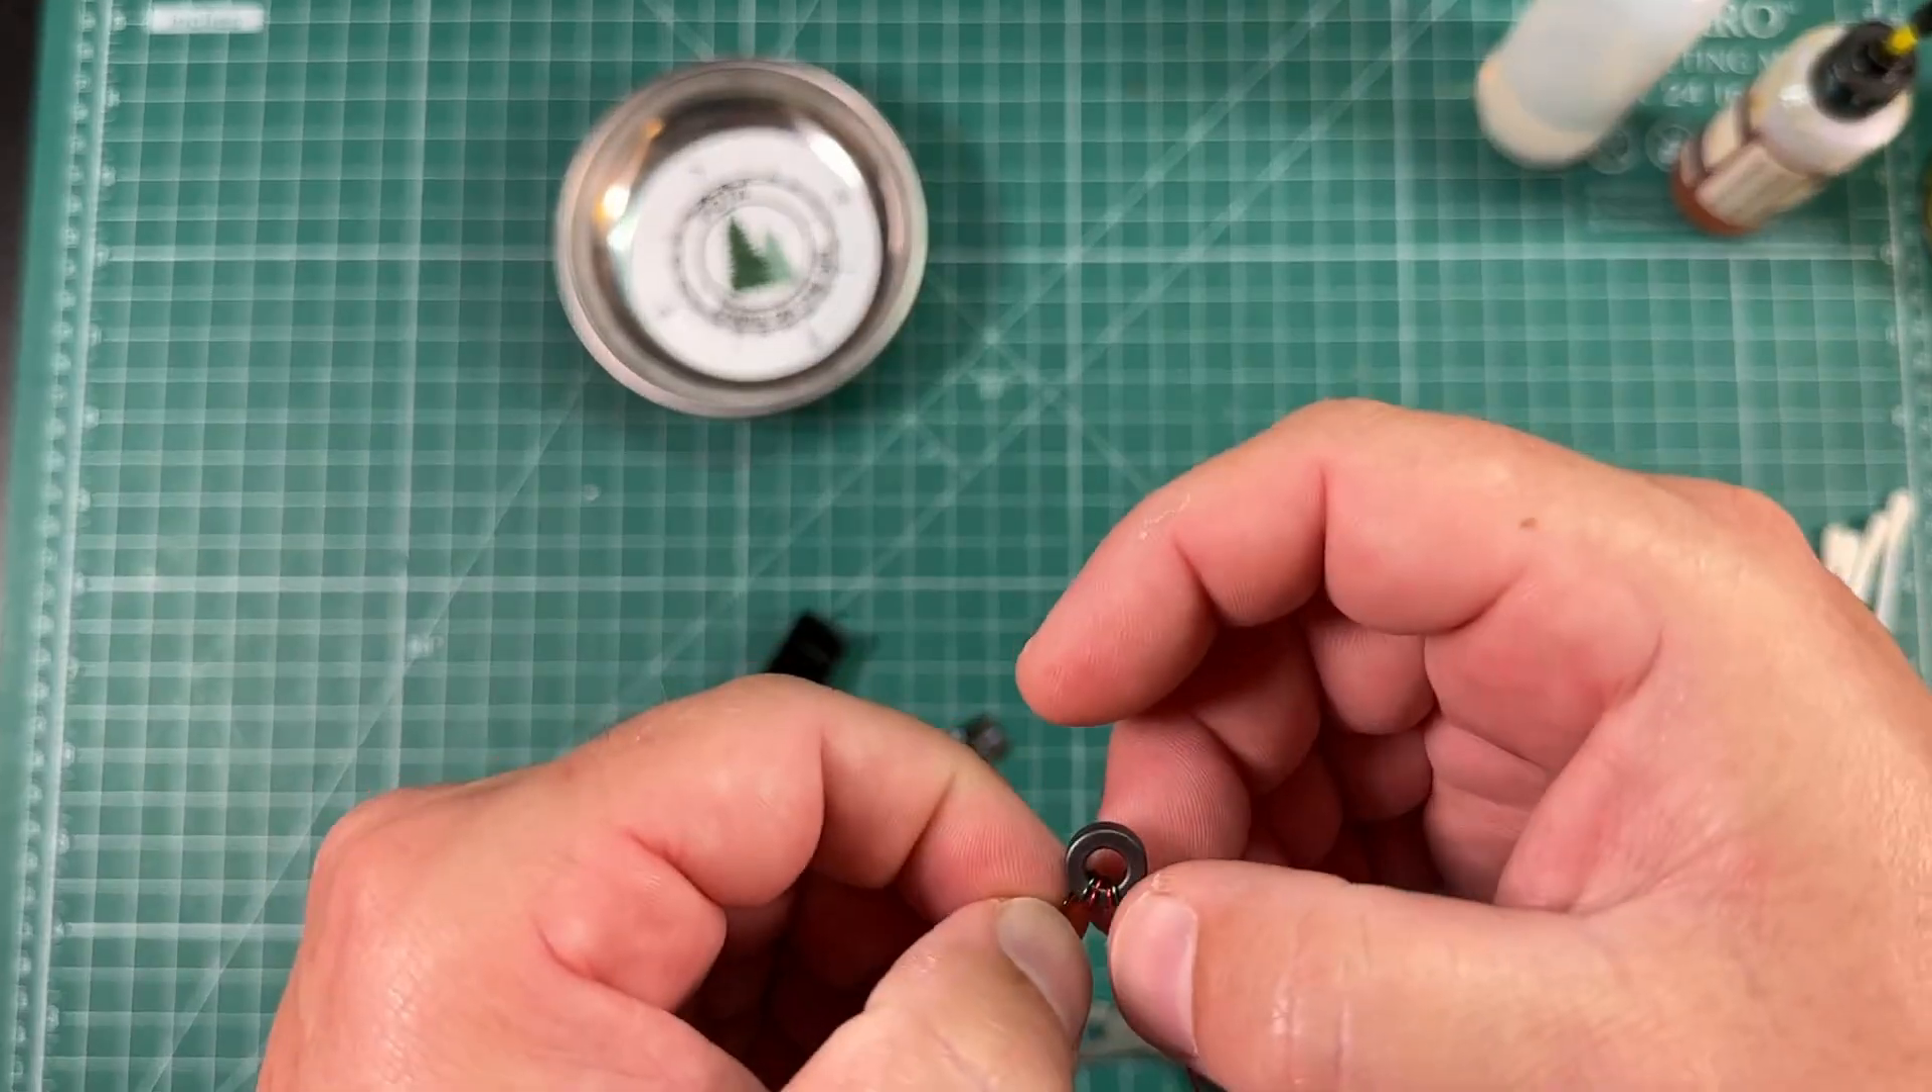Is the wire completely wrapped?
No.